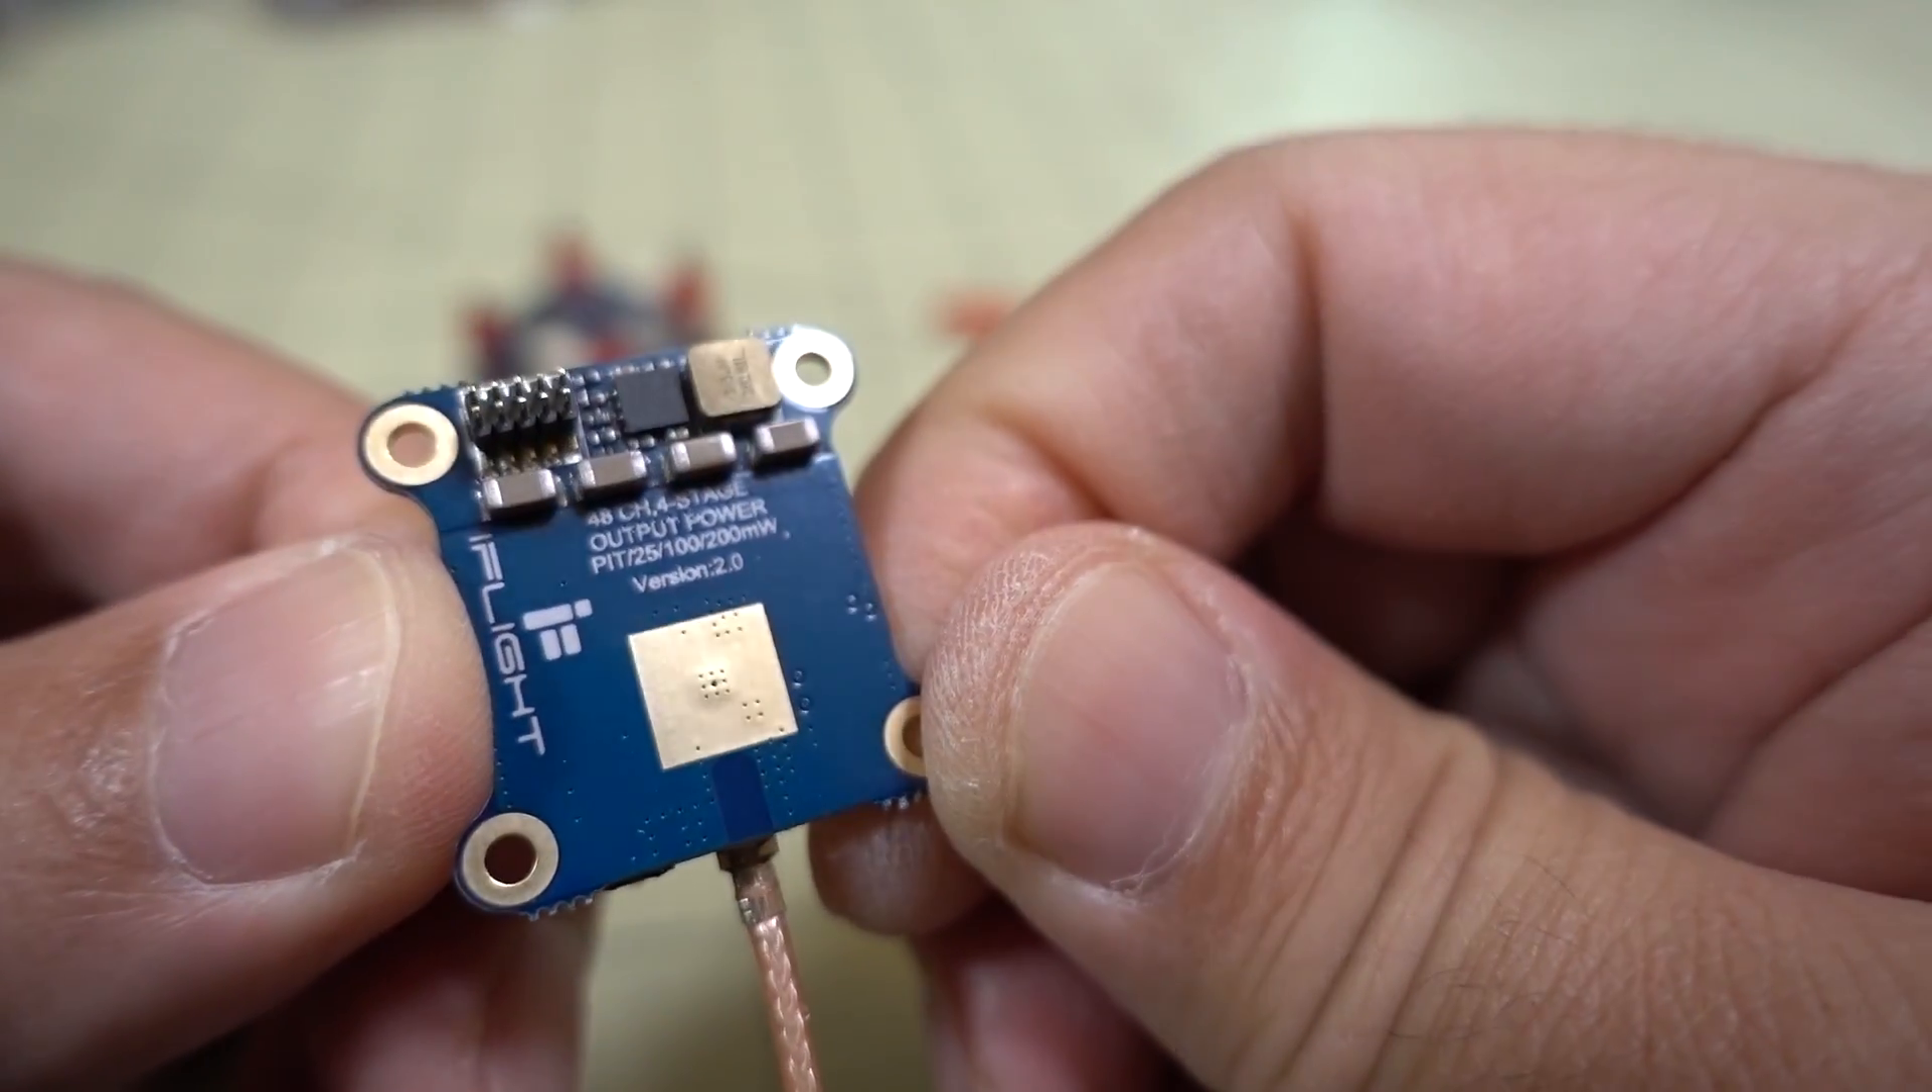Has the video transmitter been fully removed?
Yes.